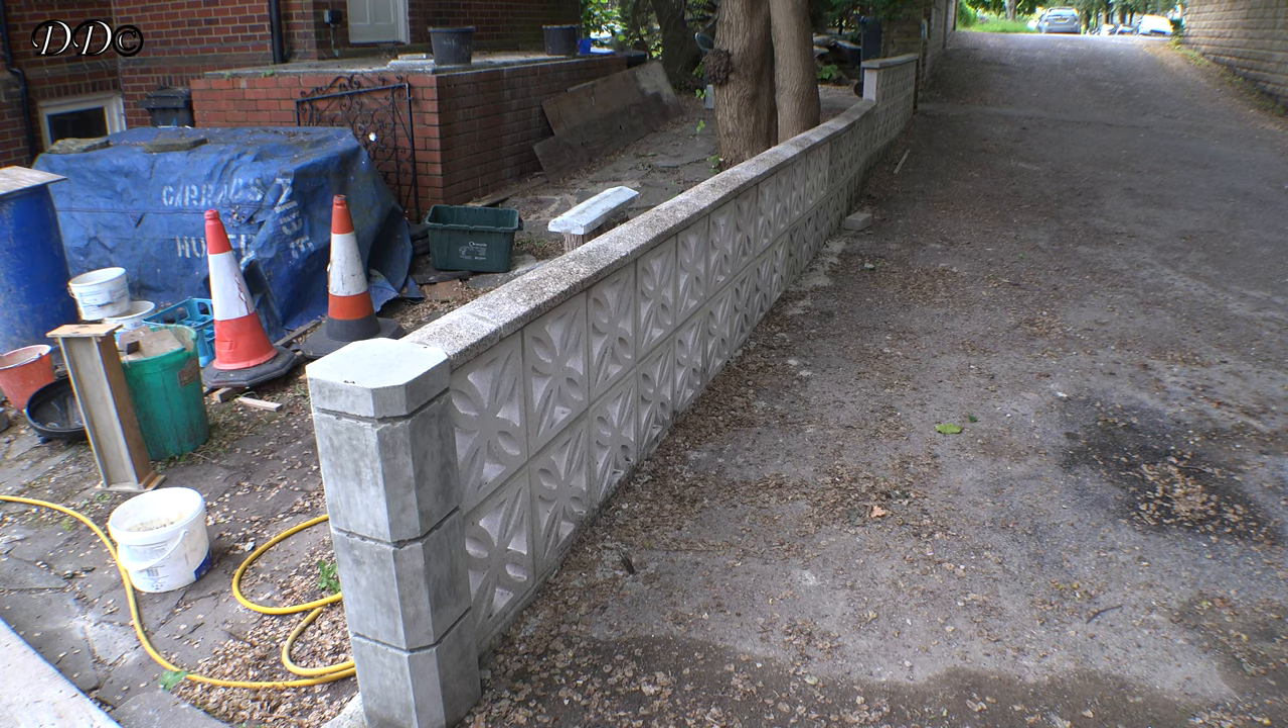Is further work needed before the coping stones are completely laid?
No.